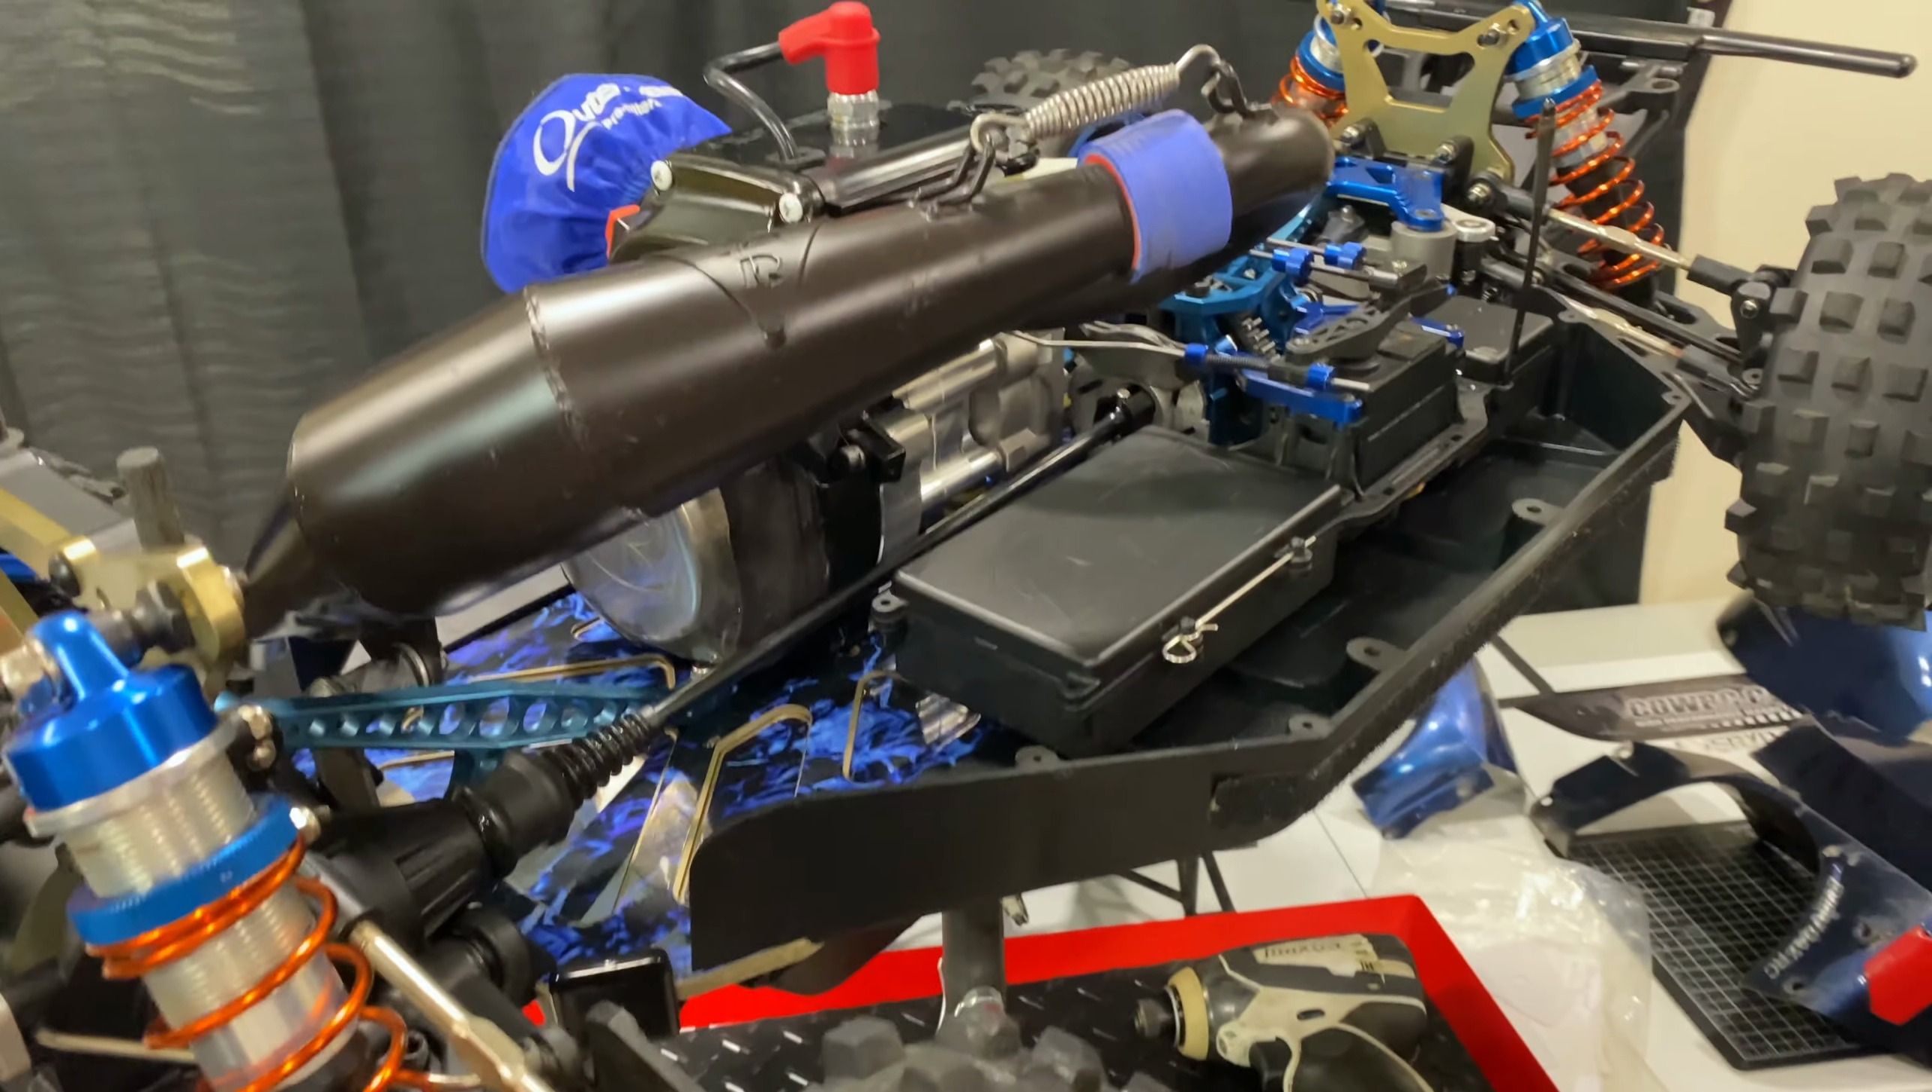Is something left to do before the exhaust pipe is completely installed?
No.